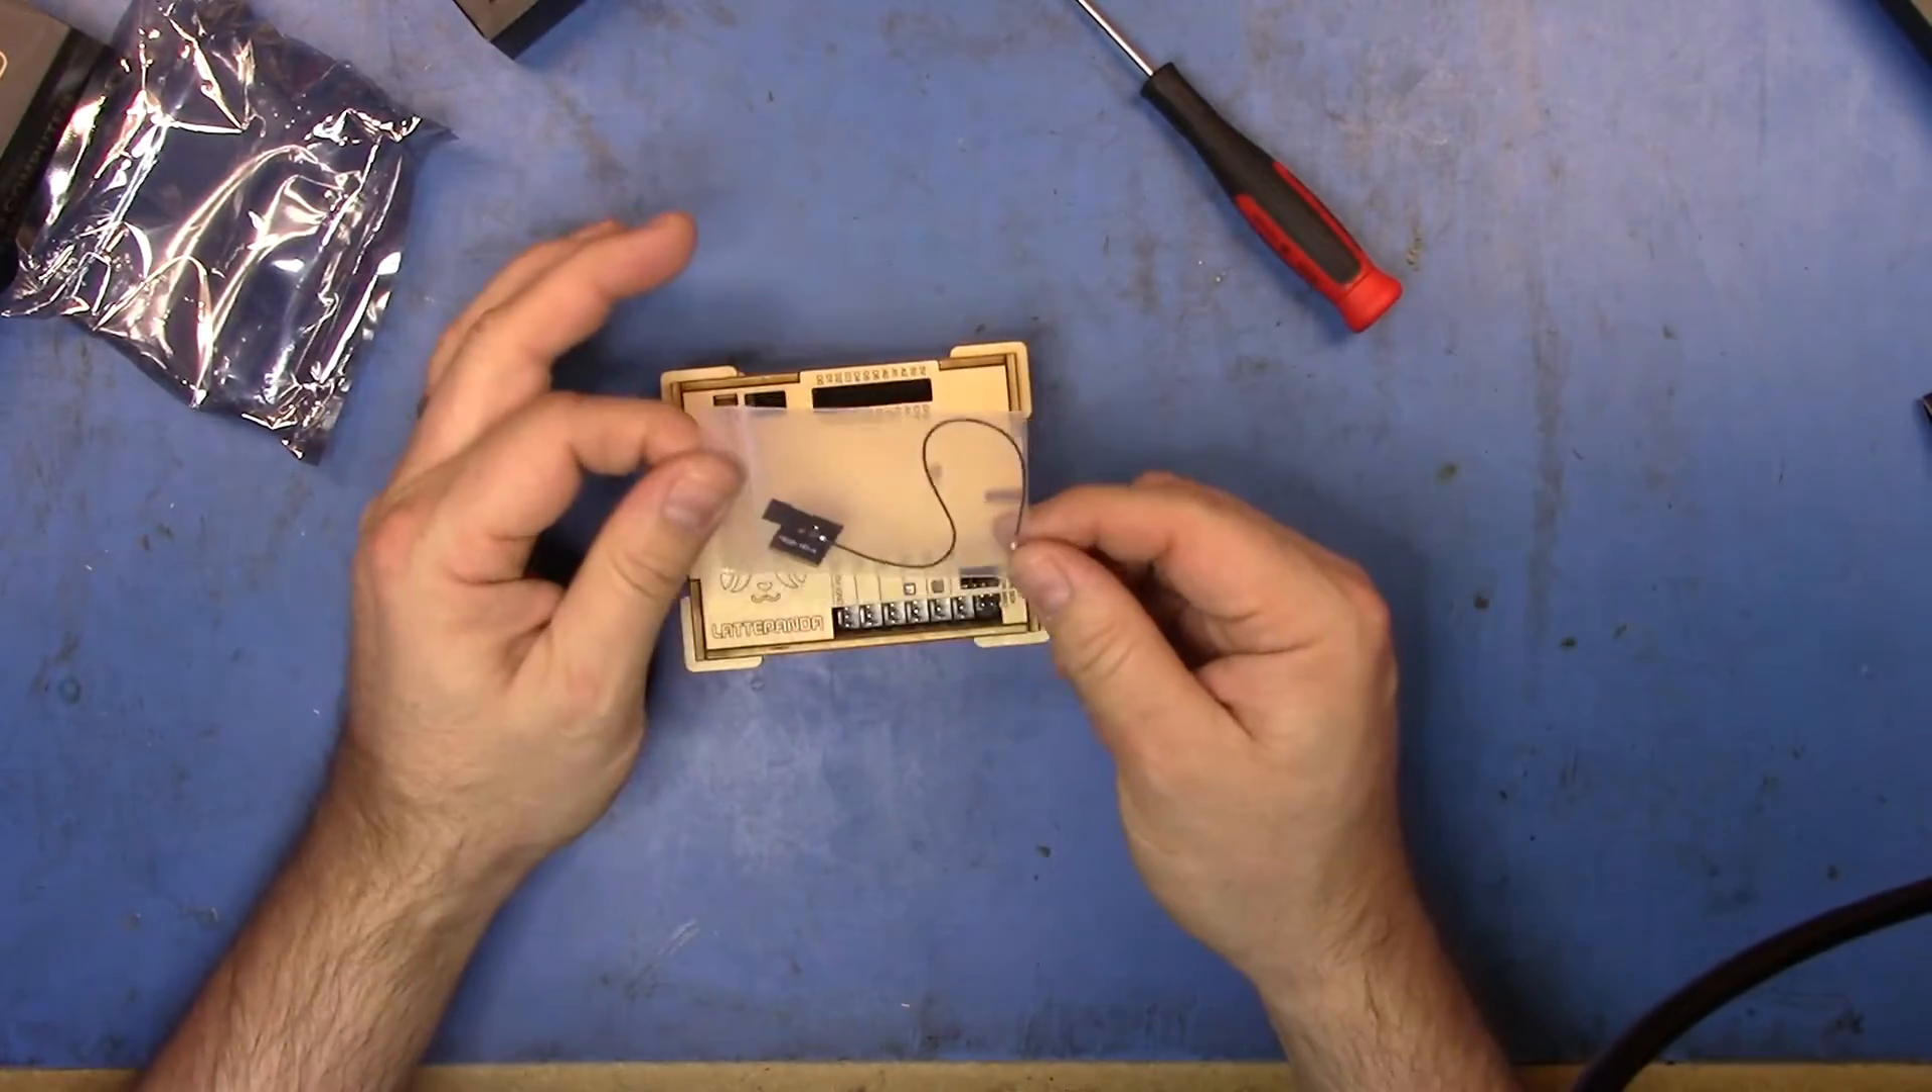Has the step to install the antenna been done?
No.